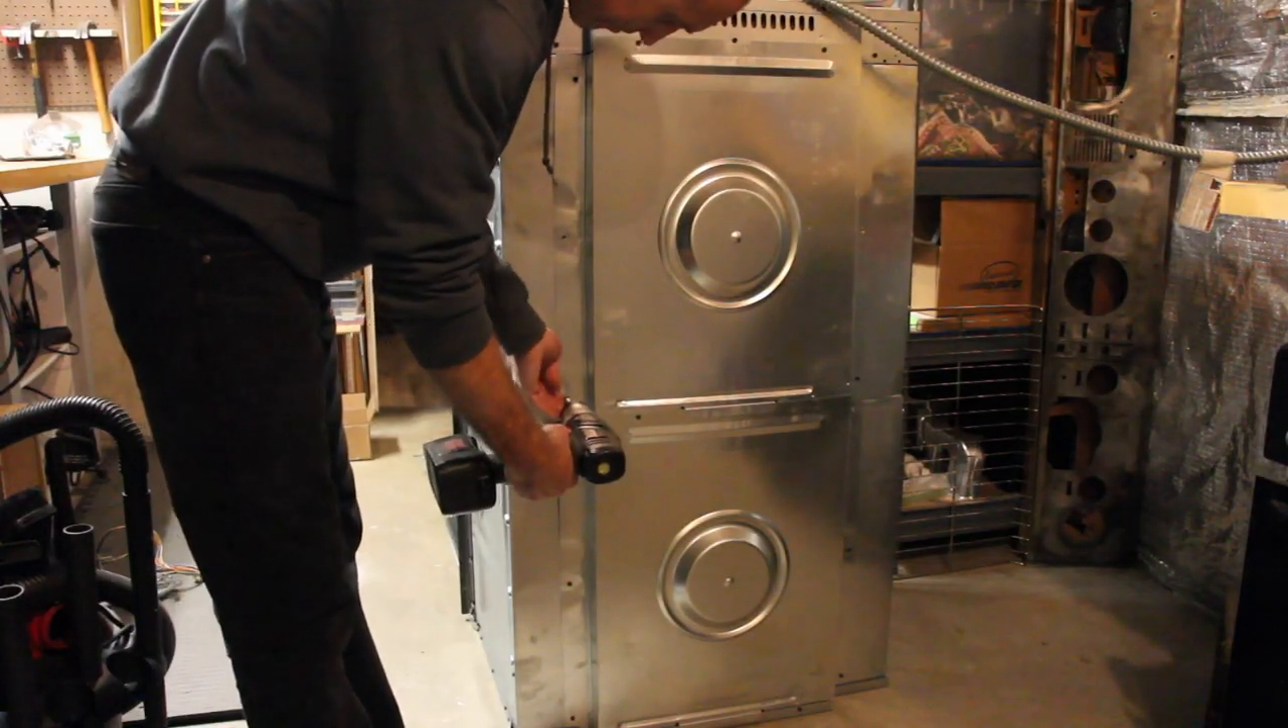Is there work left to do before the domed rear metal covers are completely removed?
Yes.